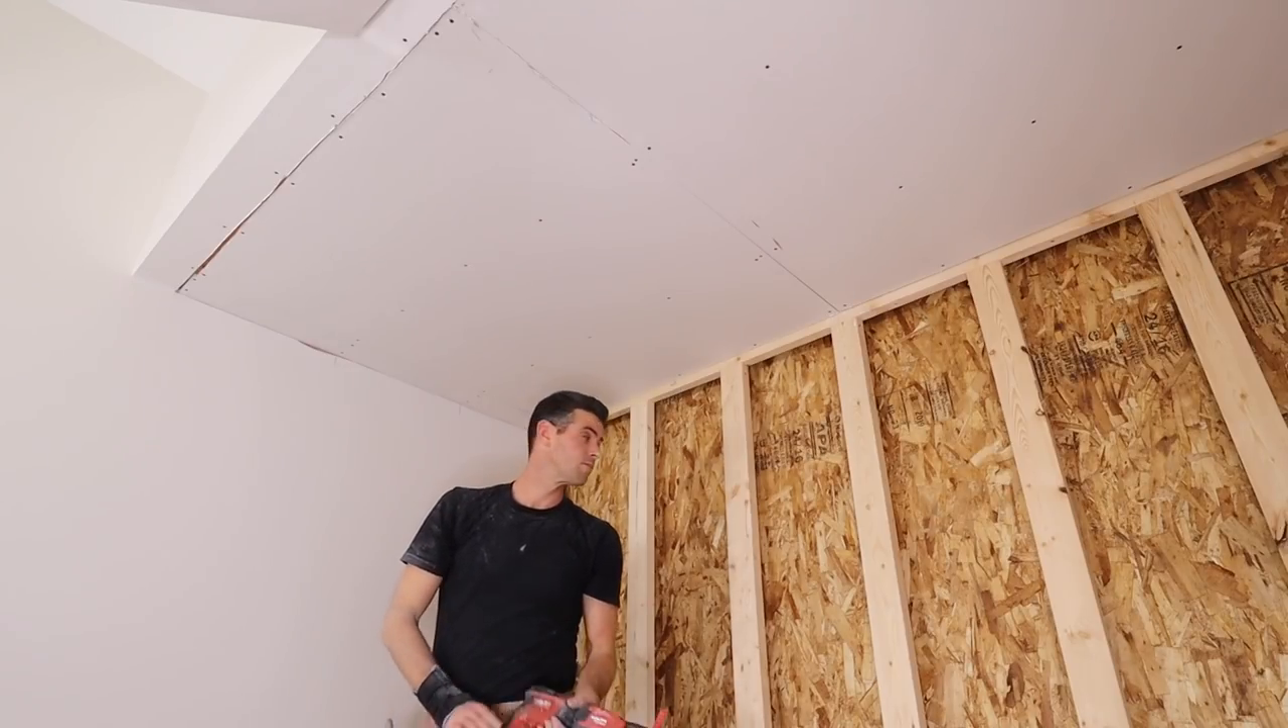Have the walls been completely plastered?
No.